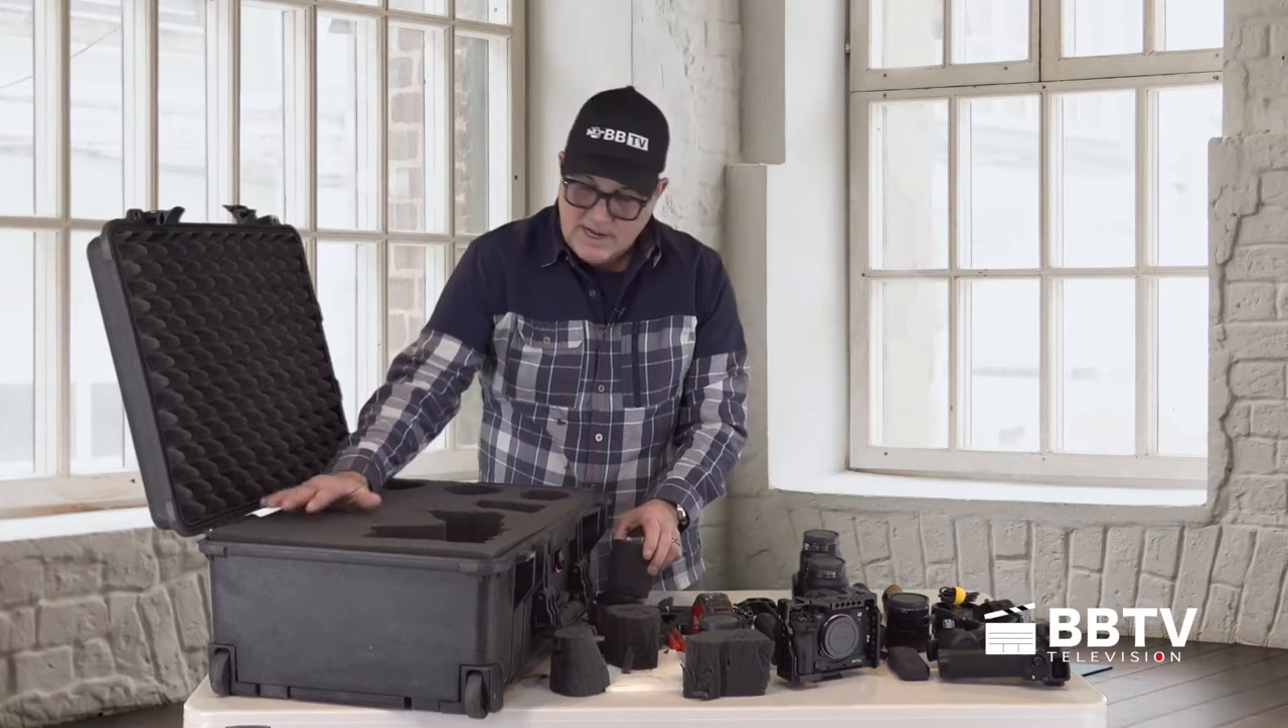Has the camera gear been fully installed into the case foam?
No.